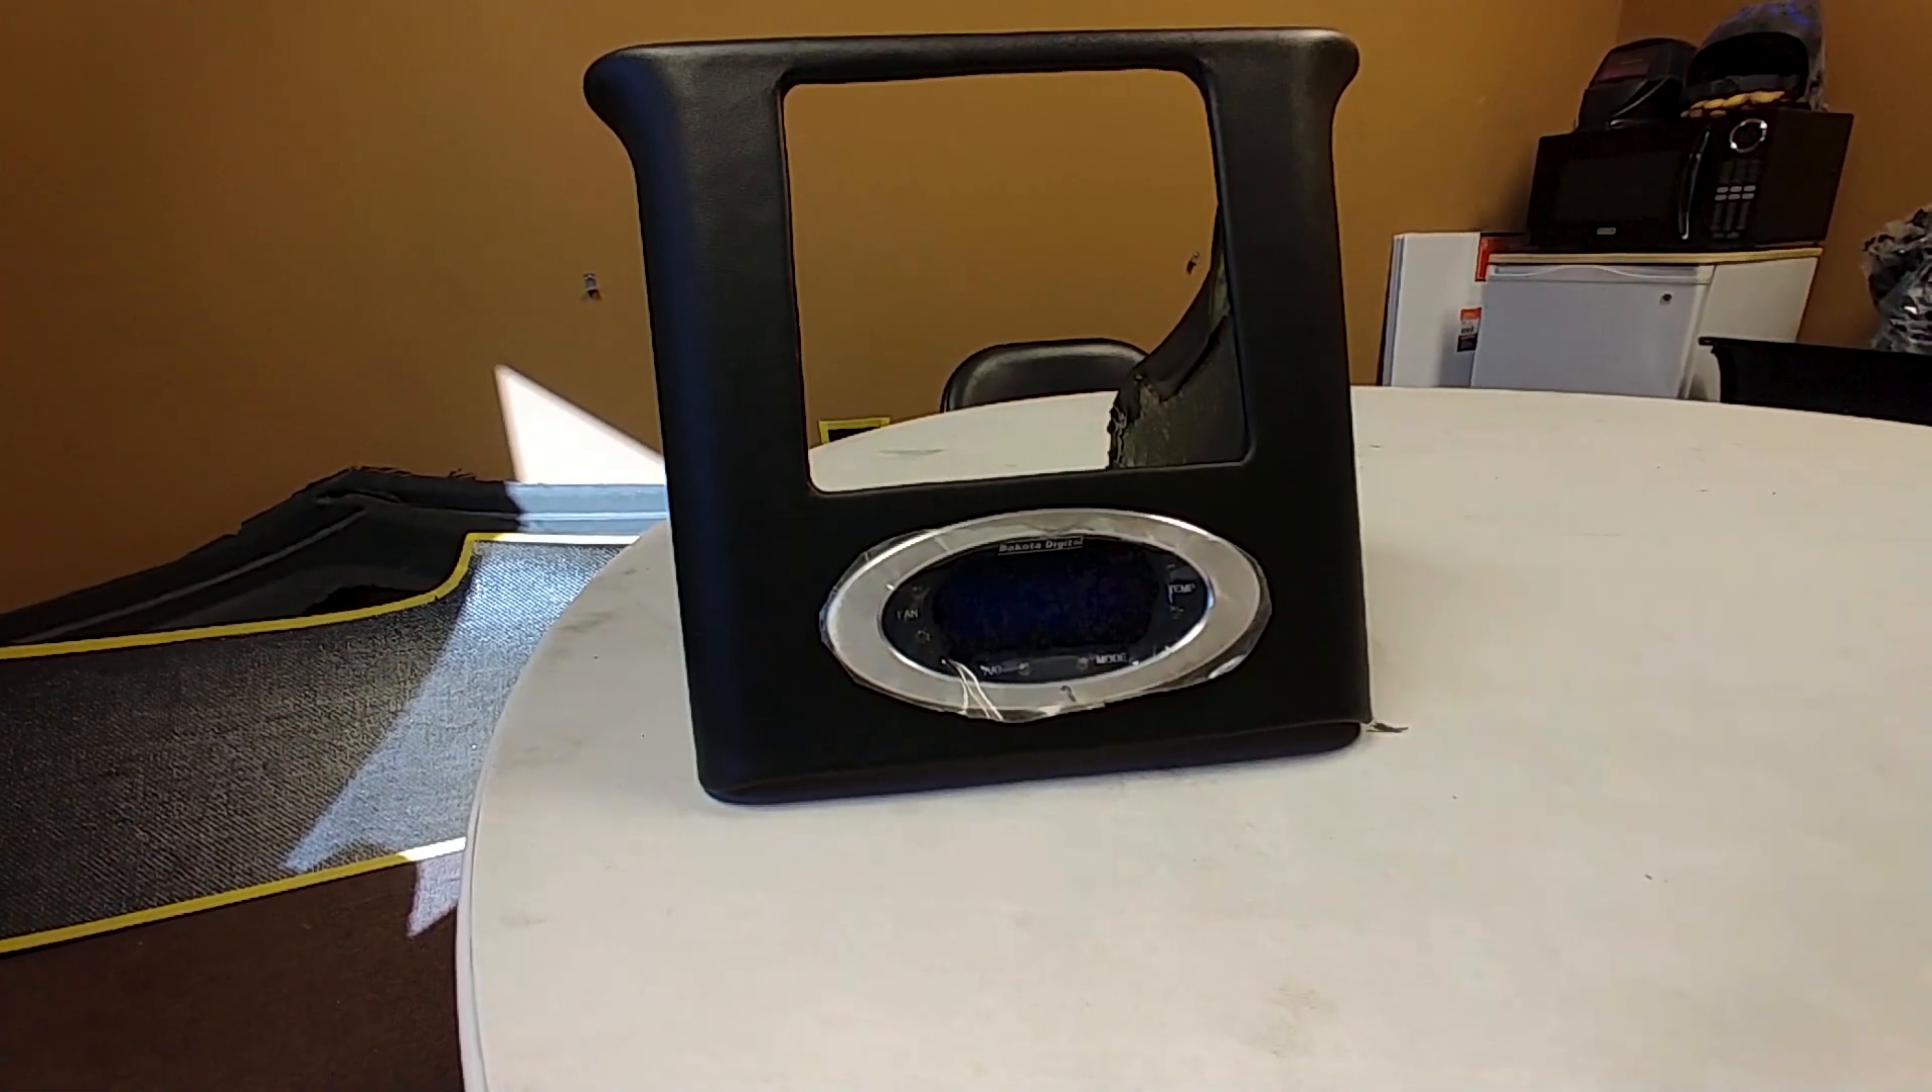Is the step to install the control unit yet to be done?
No.